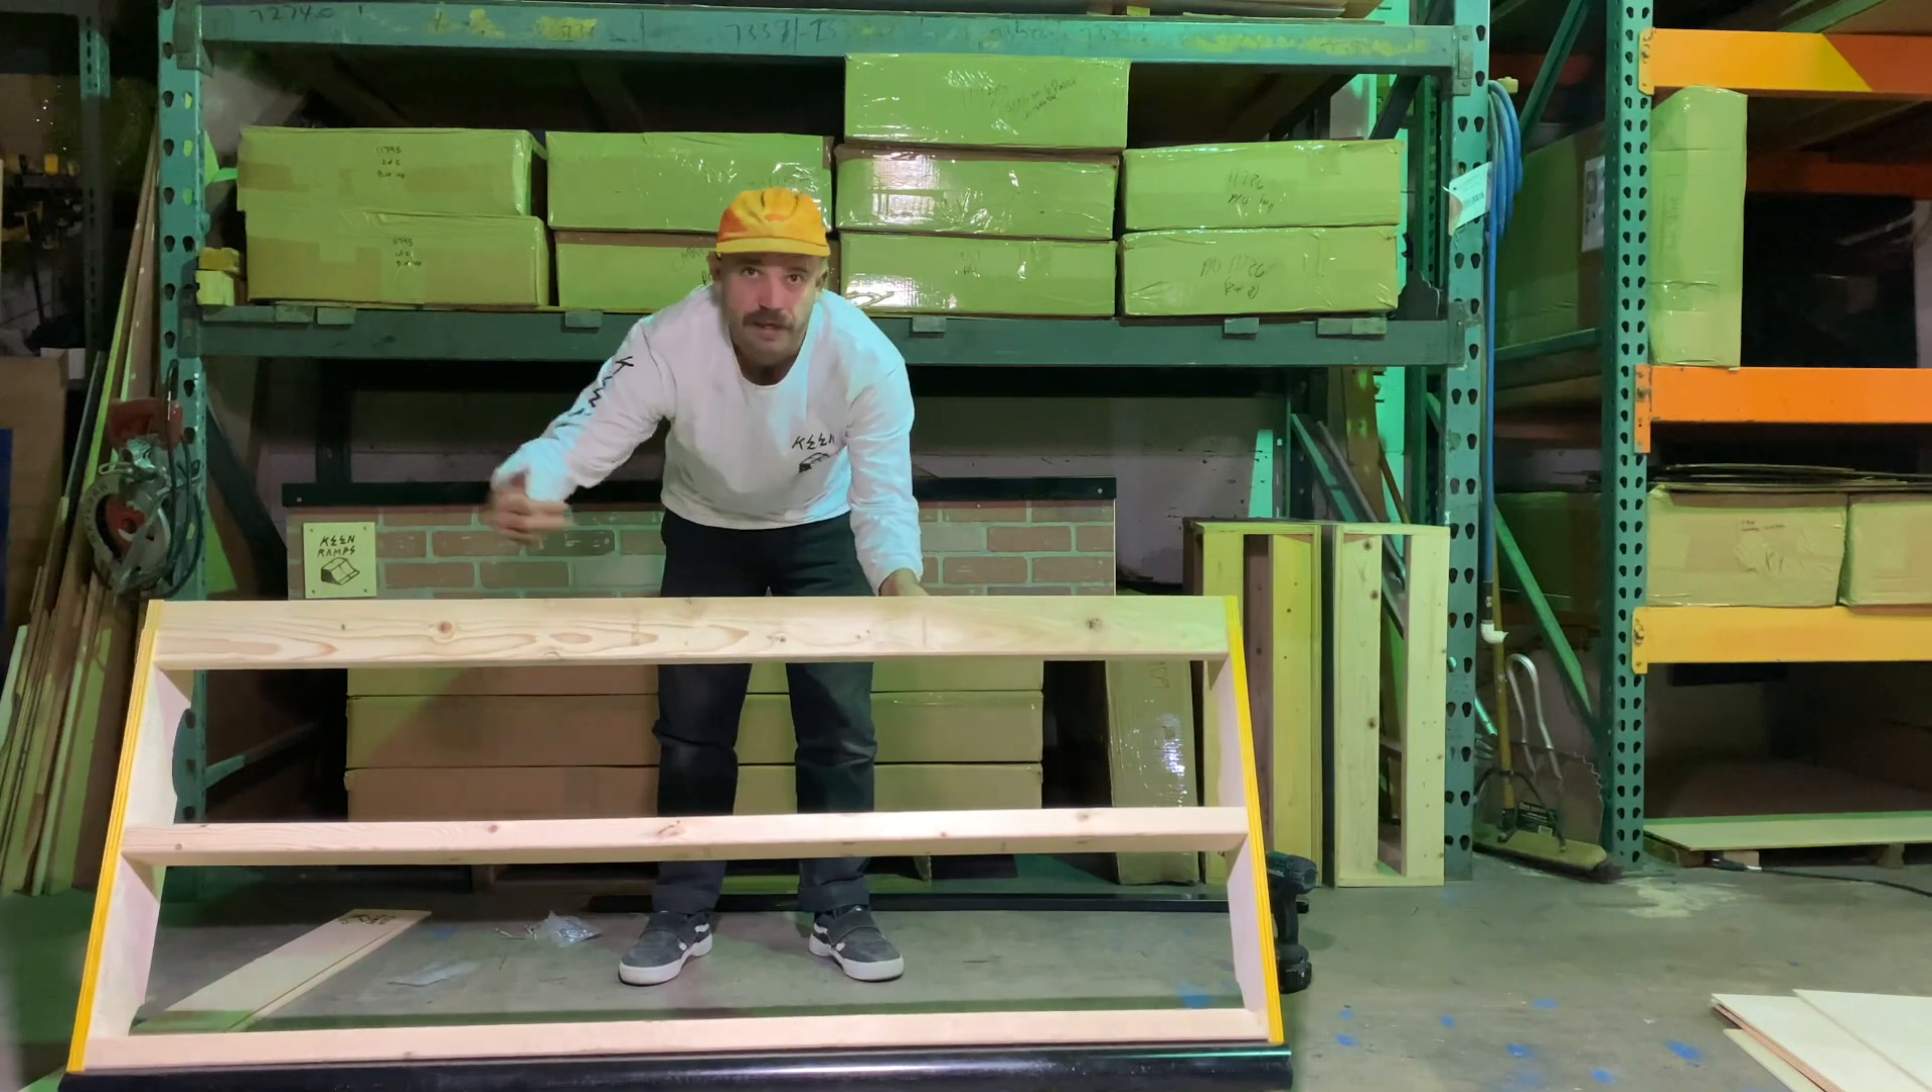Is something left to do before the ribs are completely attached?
No.